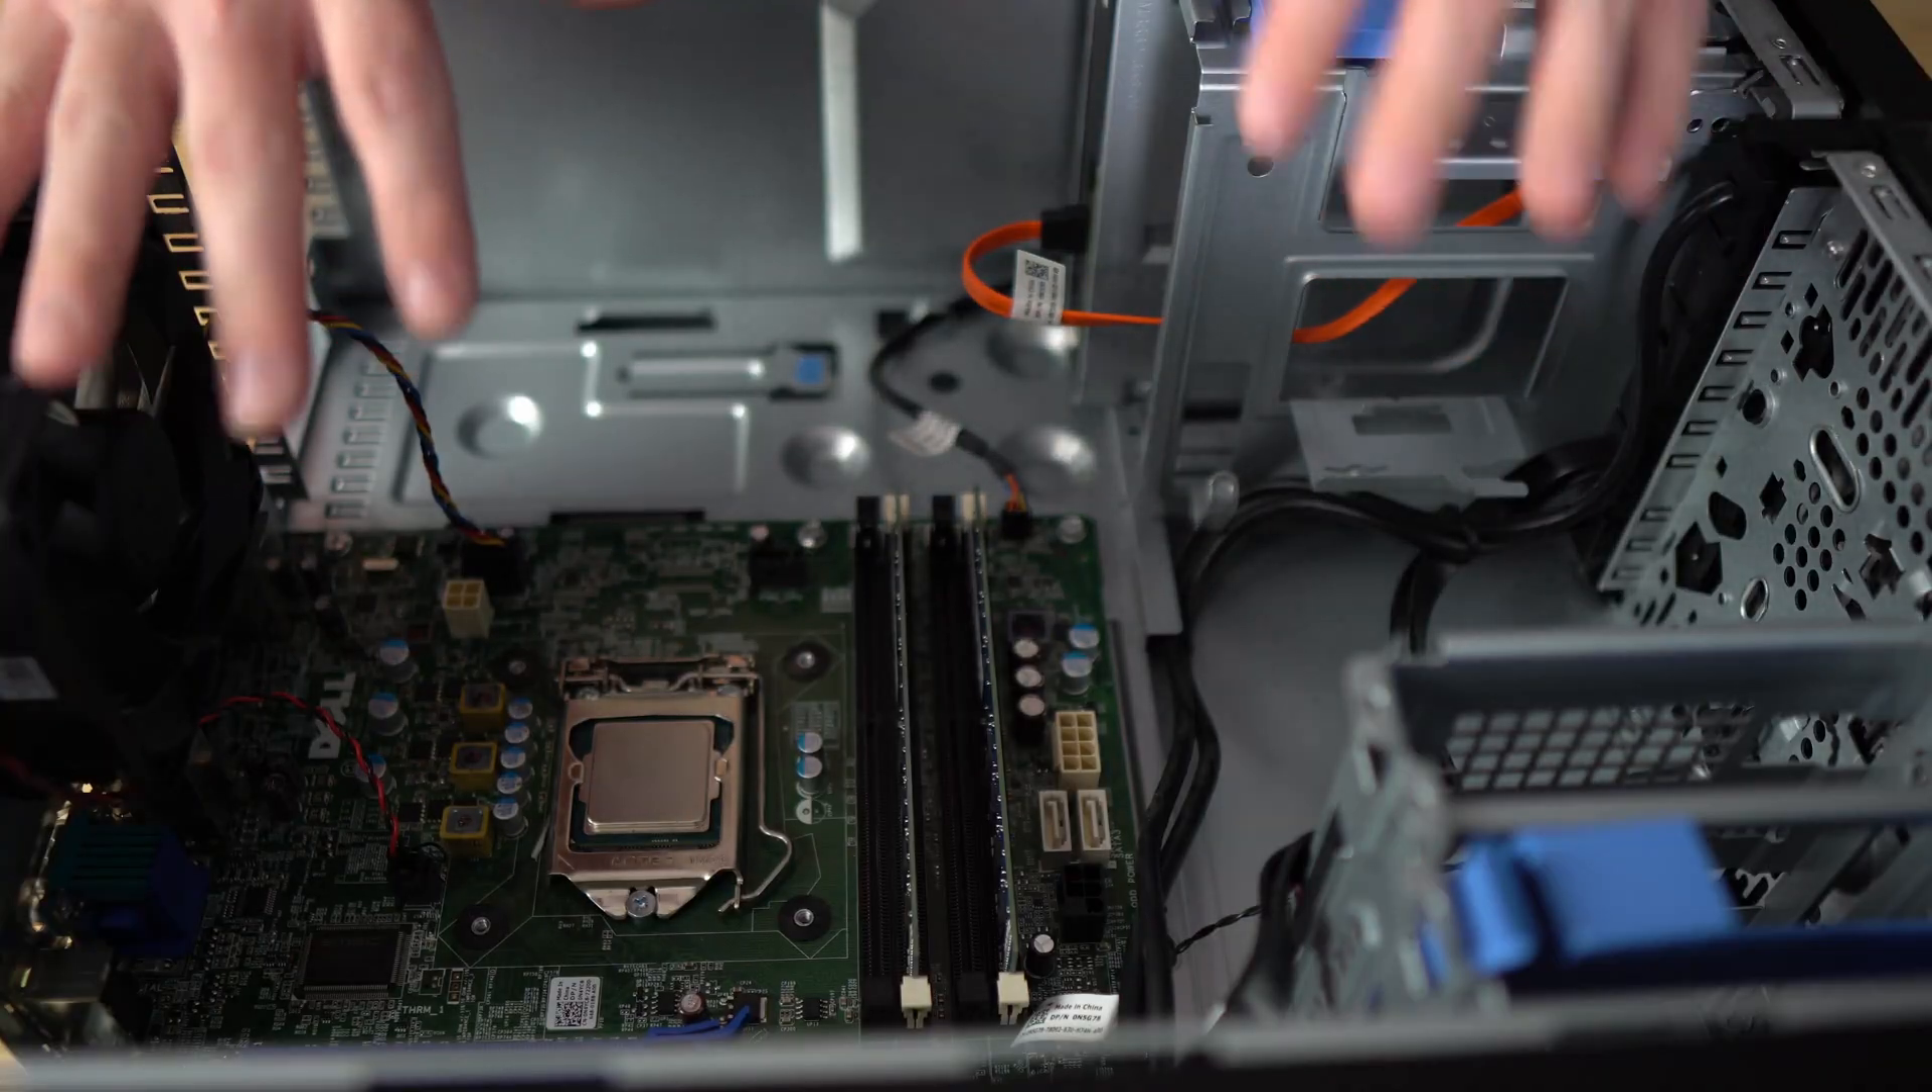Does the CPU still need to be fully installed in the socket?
No.